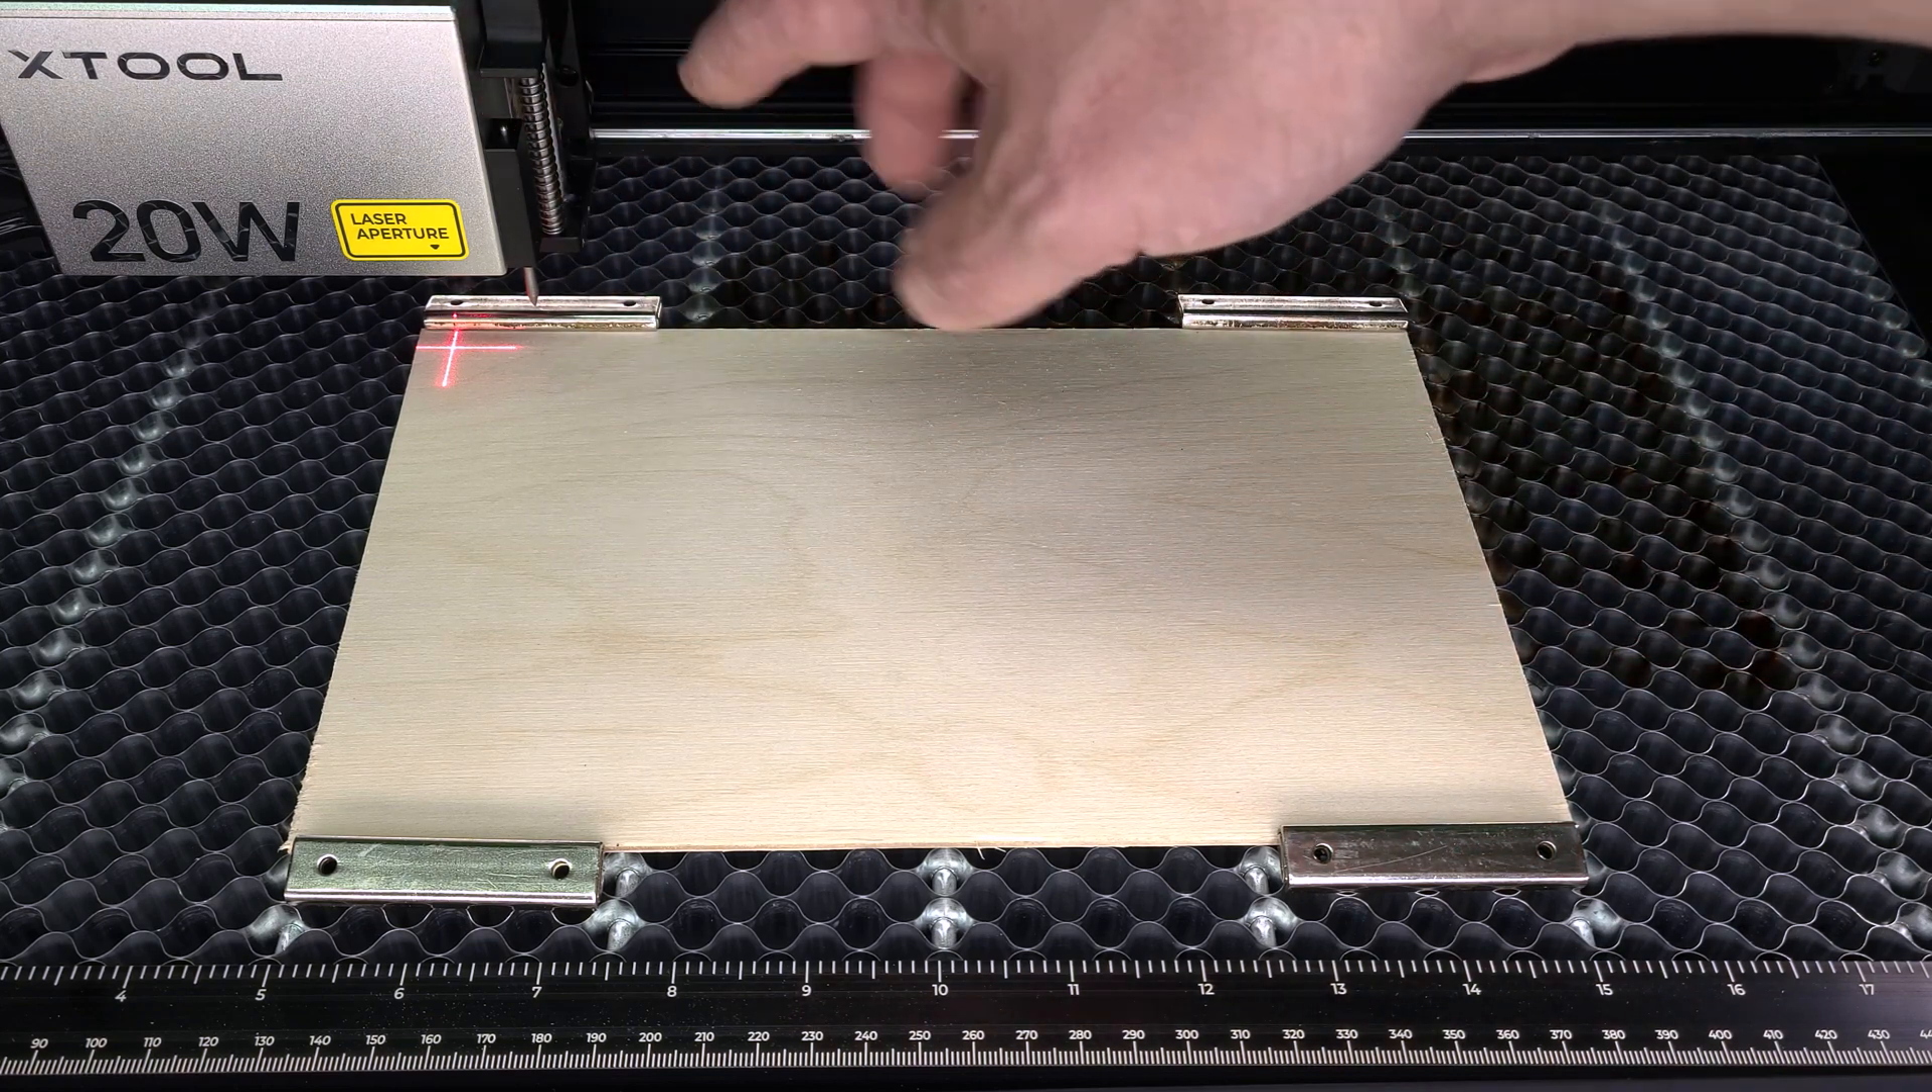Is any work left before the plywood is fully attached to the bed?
No.